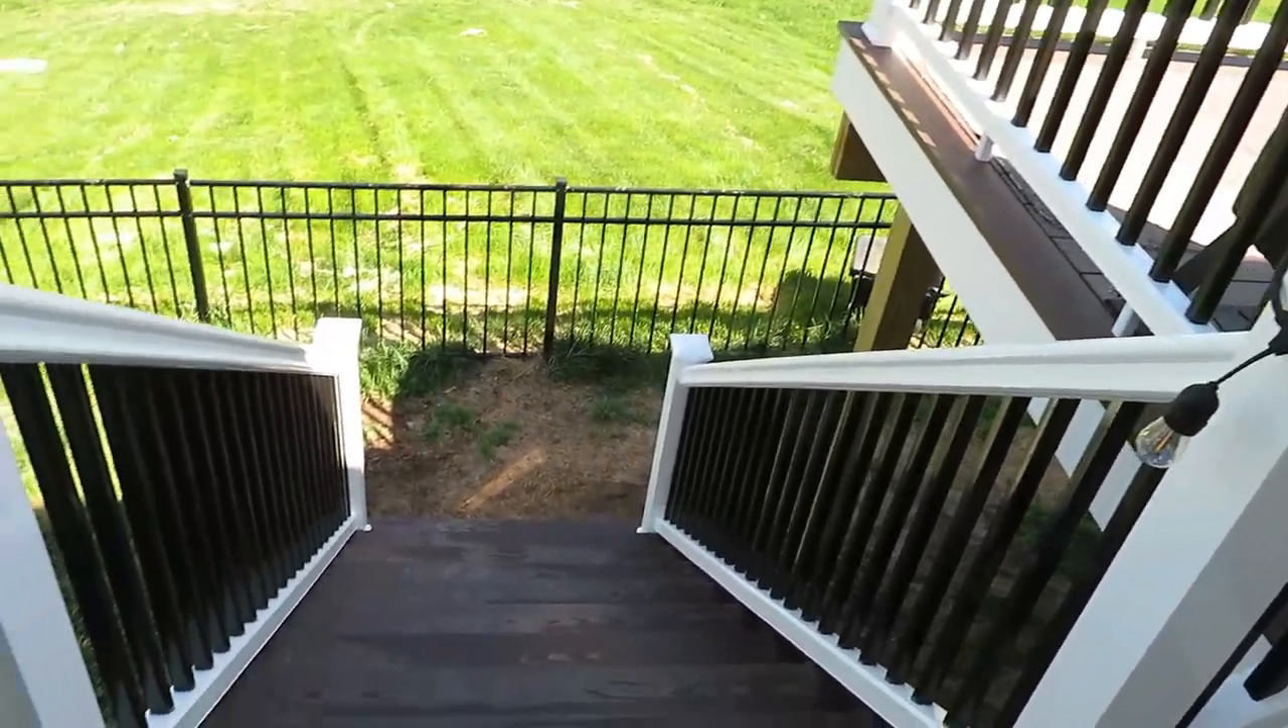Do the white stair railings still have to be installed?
No.